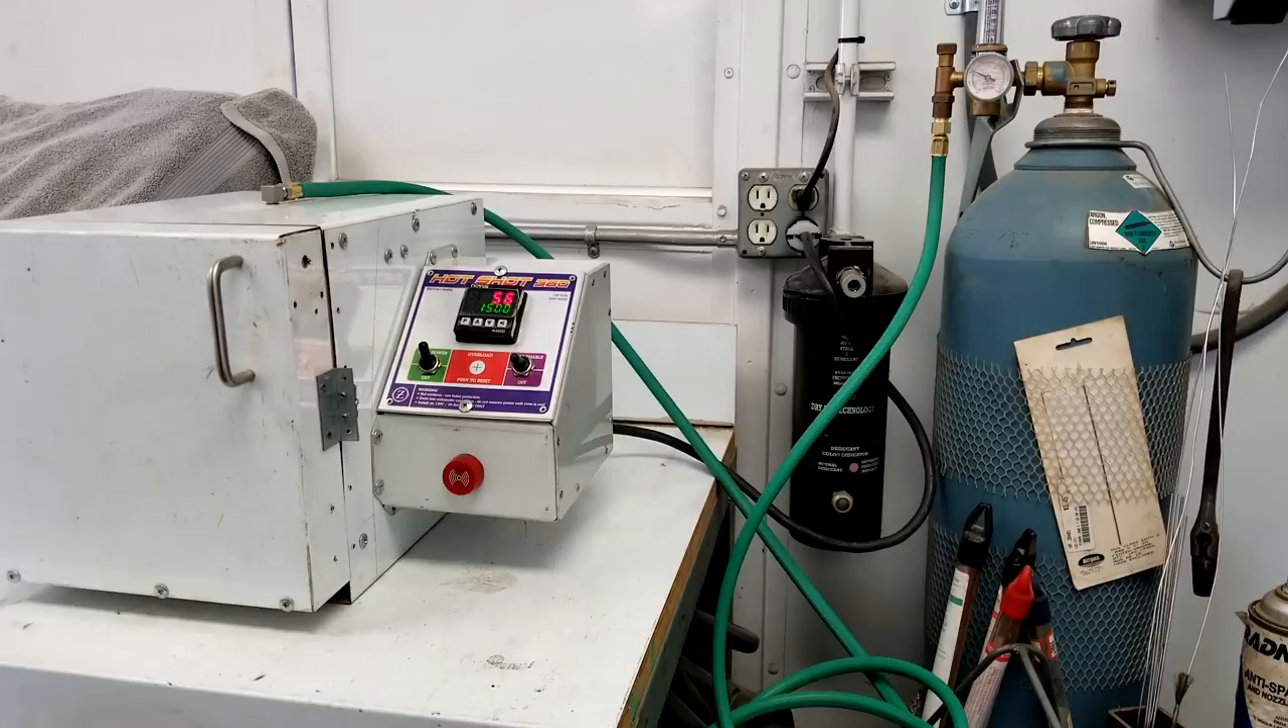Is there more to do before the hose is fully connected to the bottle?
No.